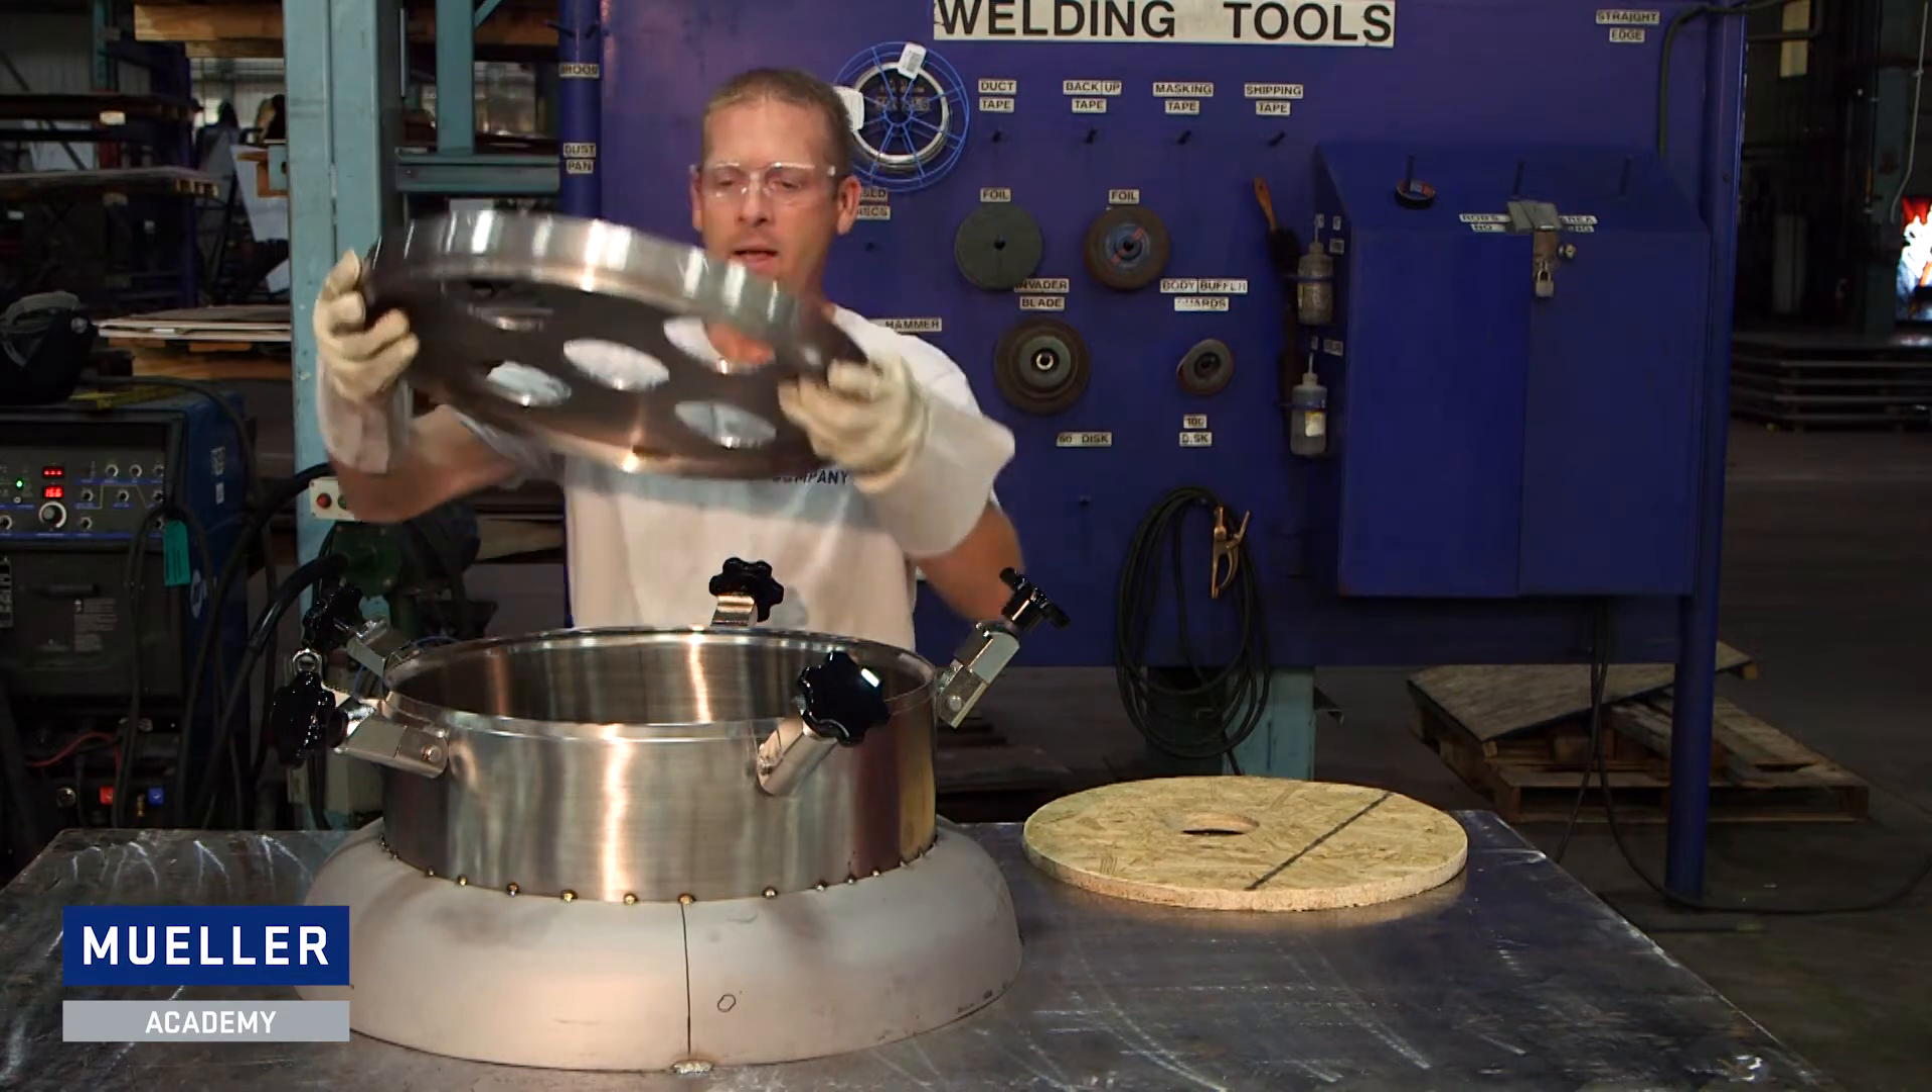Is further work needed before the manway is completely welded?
Yes.